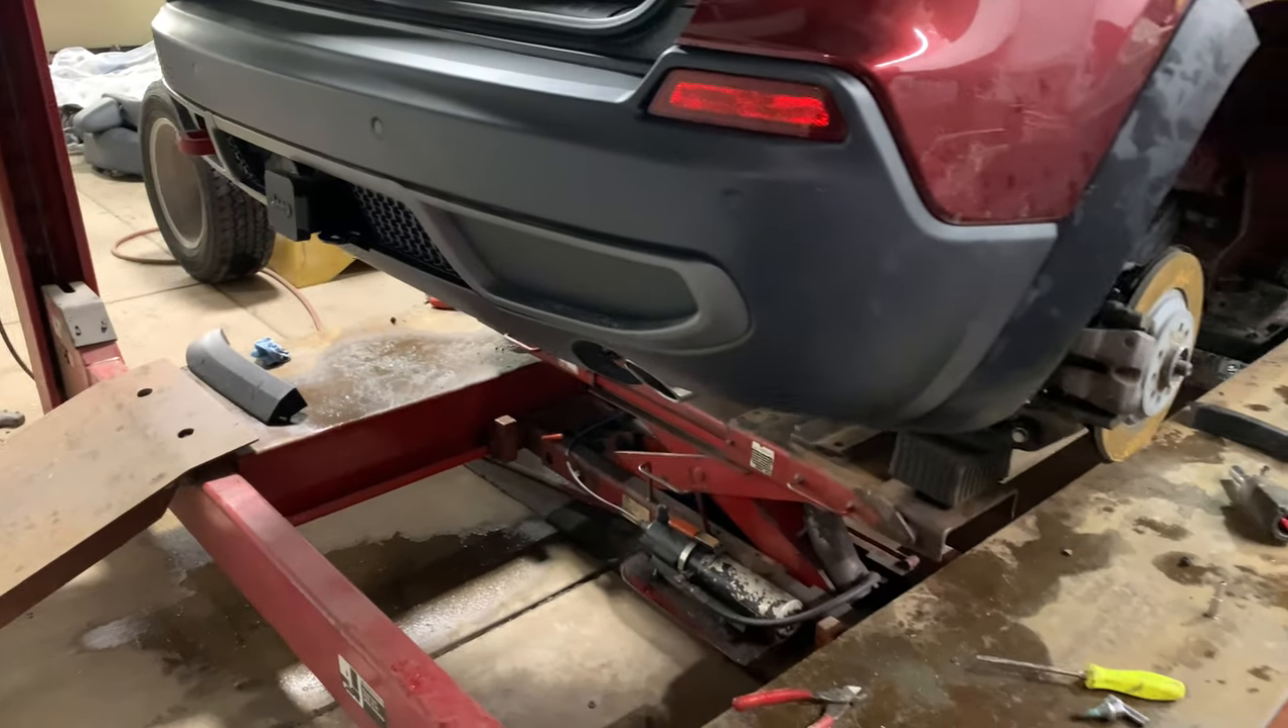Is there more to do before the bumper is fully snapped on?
No.